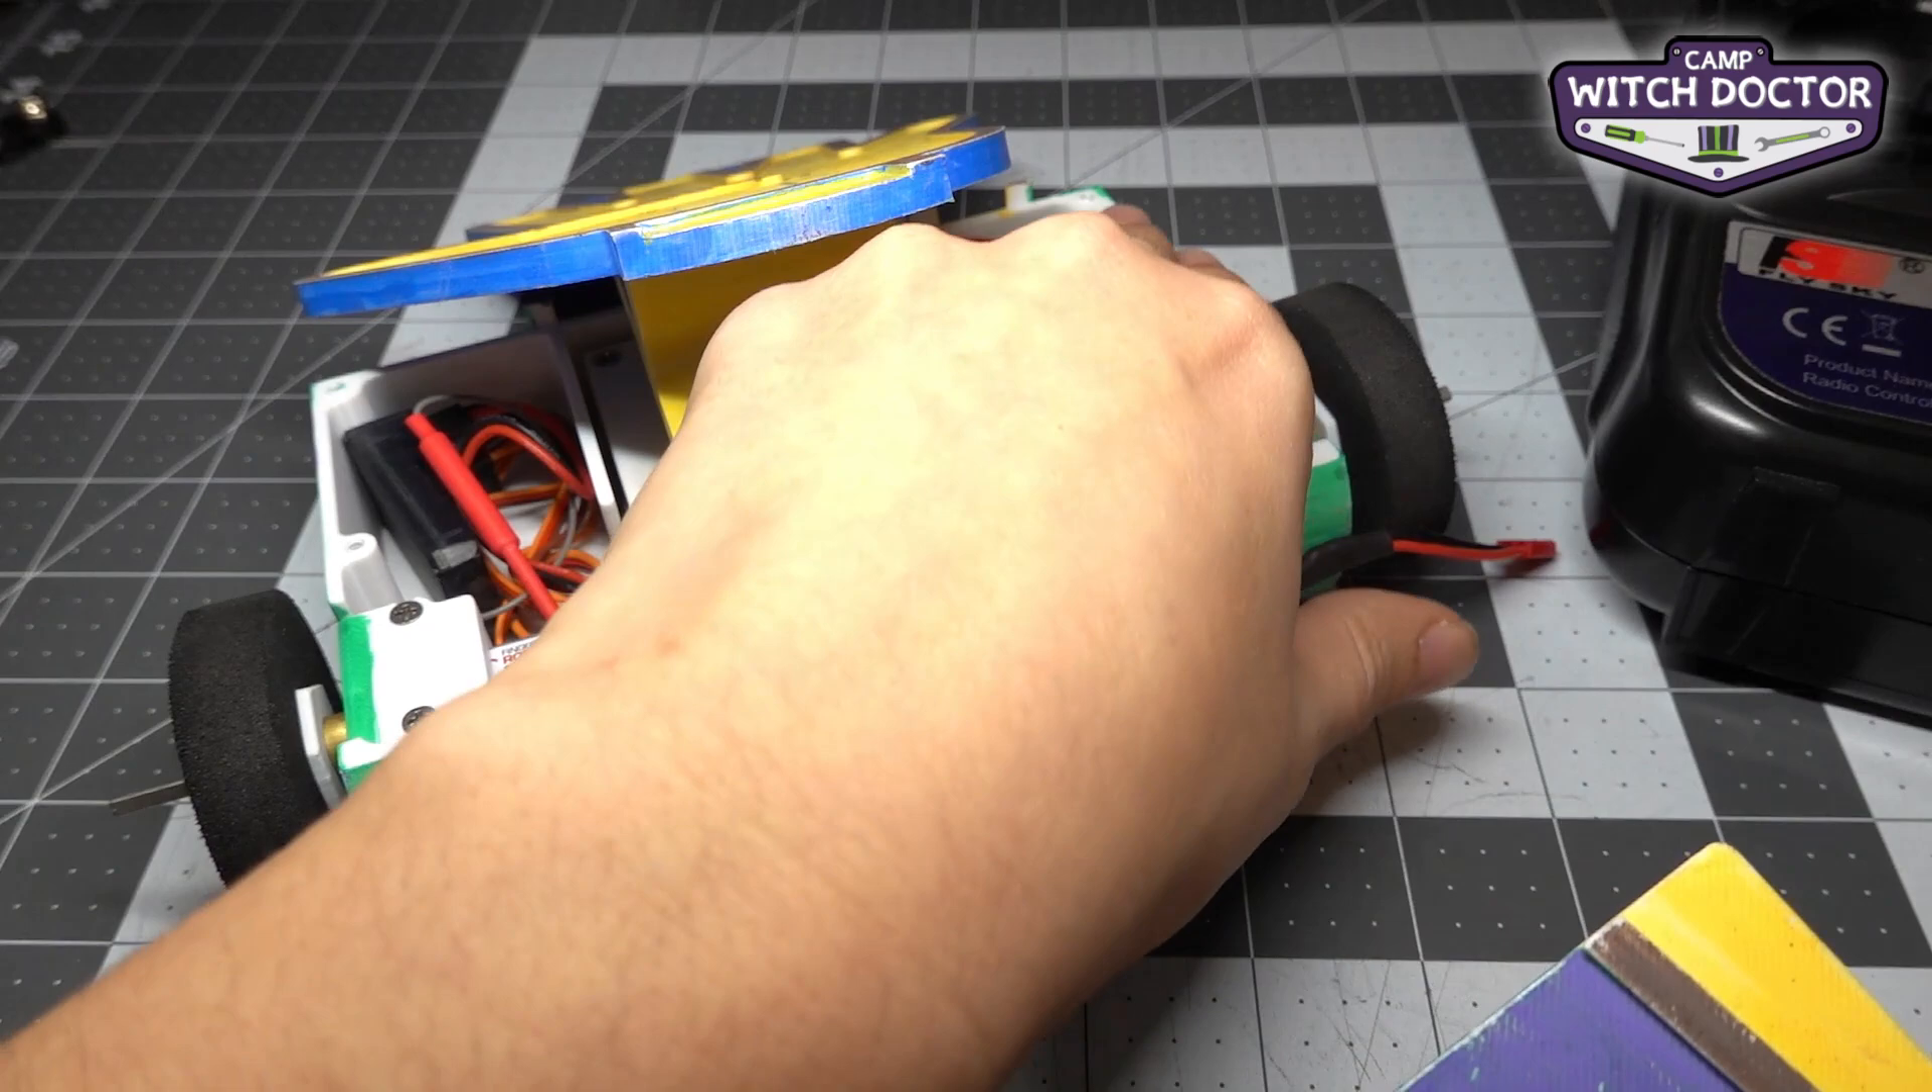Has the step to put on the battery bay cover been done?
No.